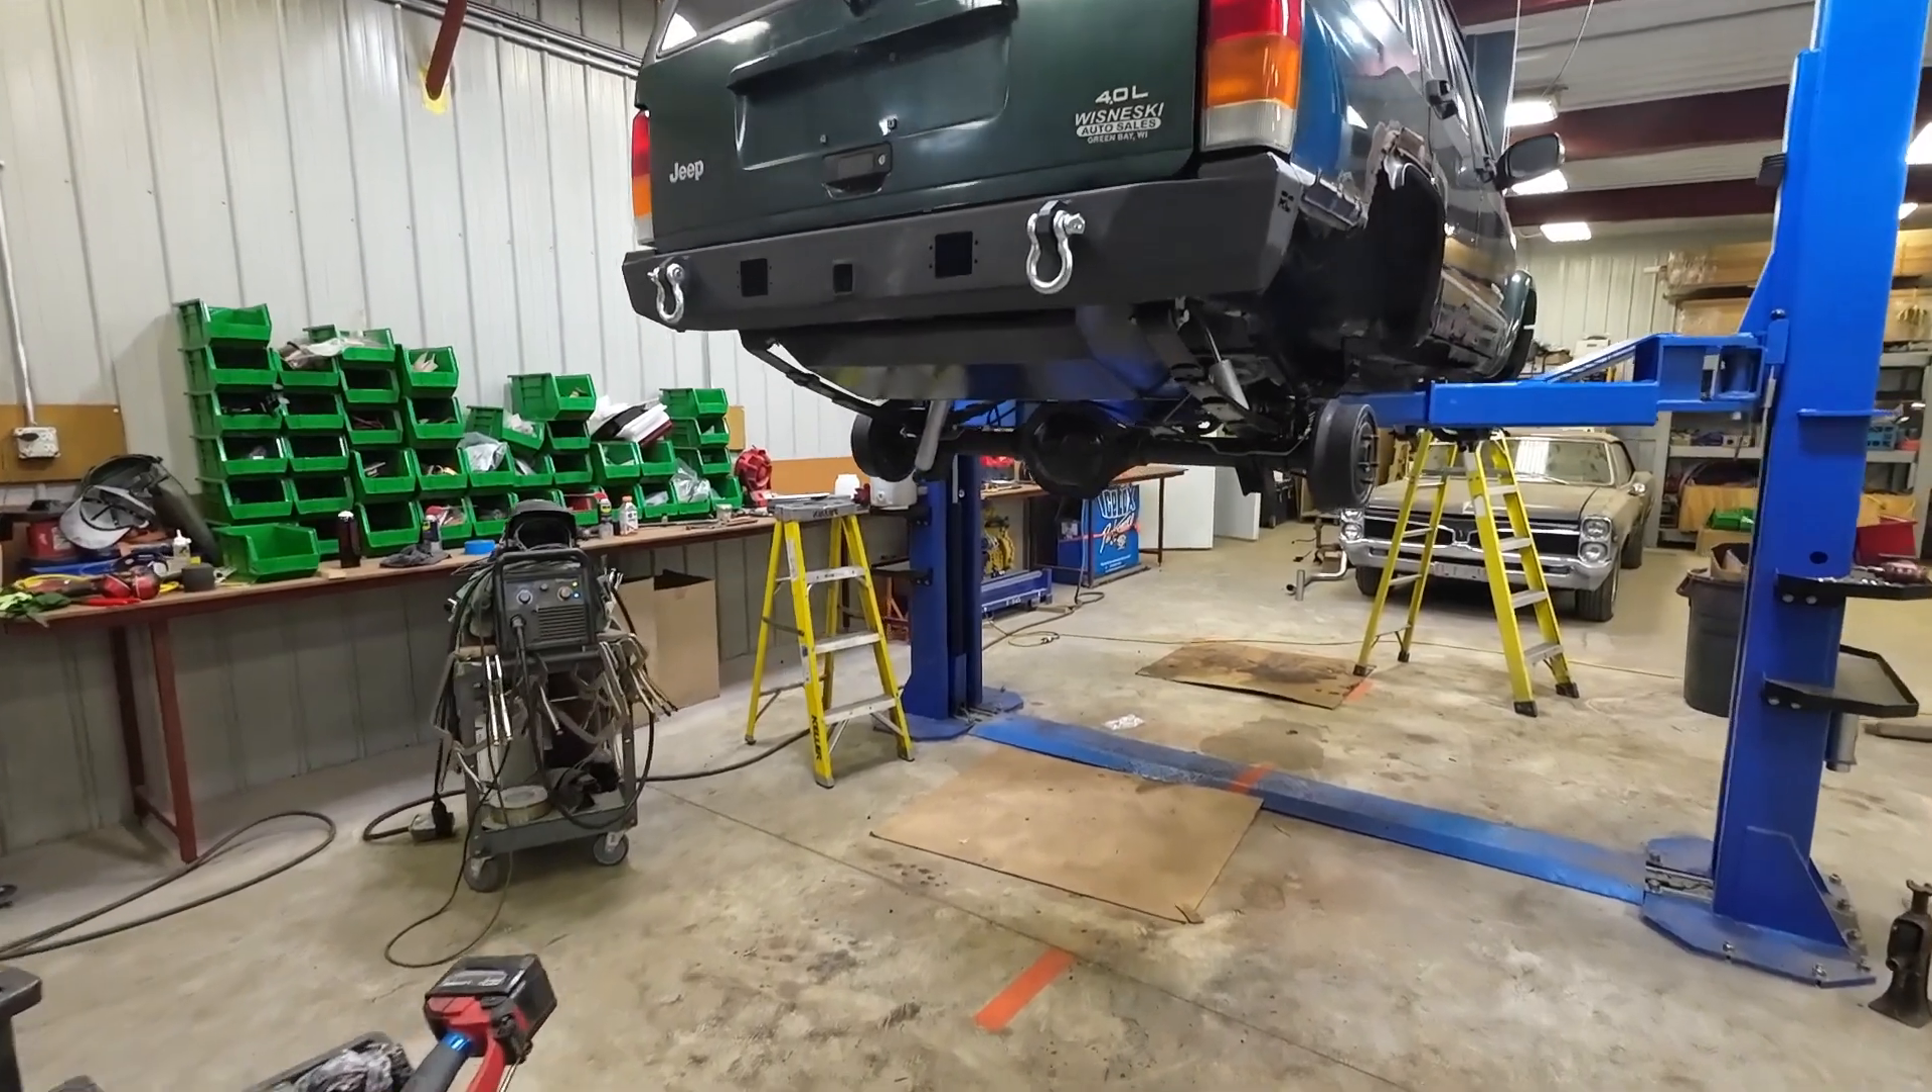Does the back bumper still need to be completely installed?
No.